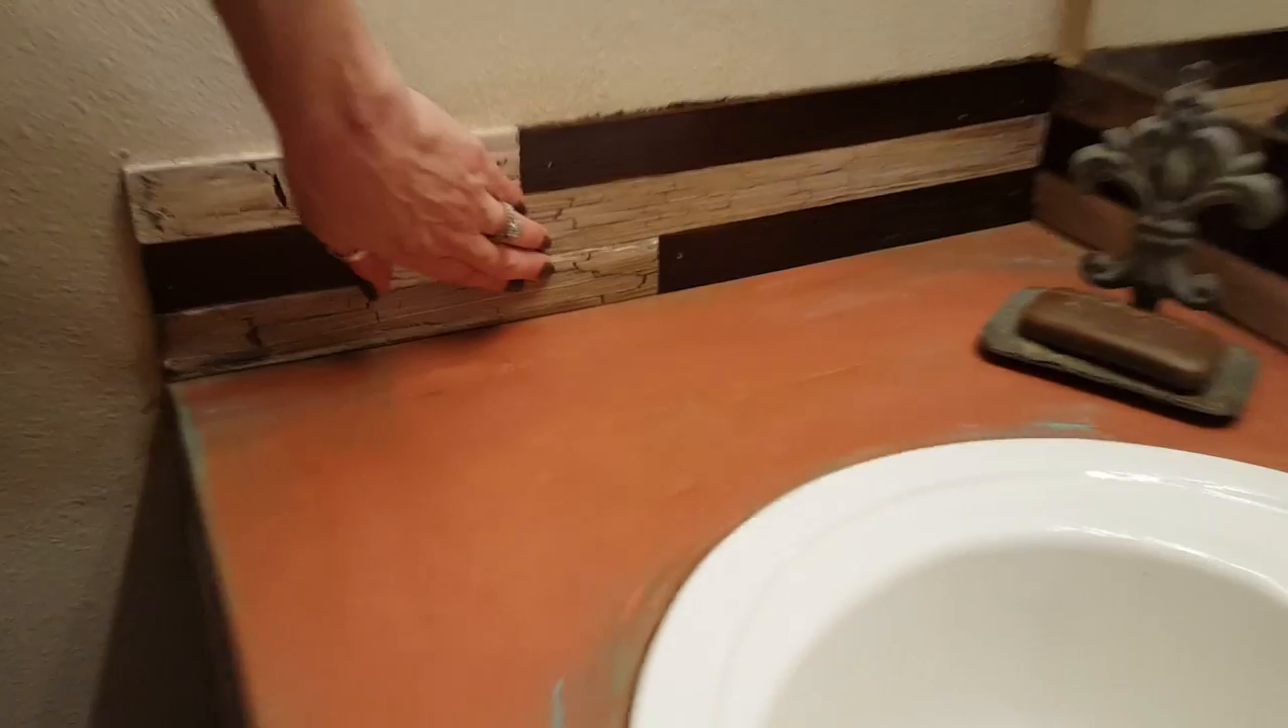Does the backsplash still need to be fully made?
No.